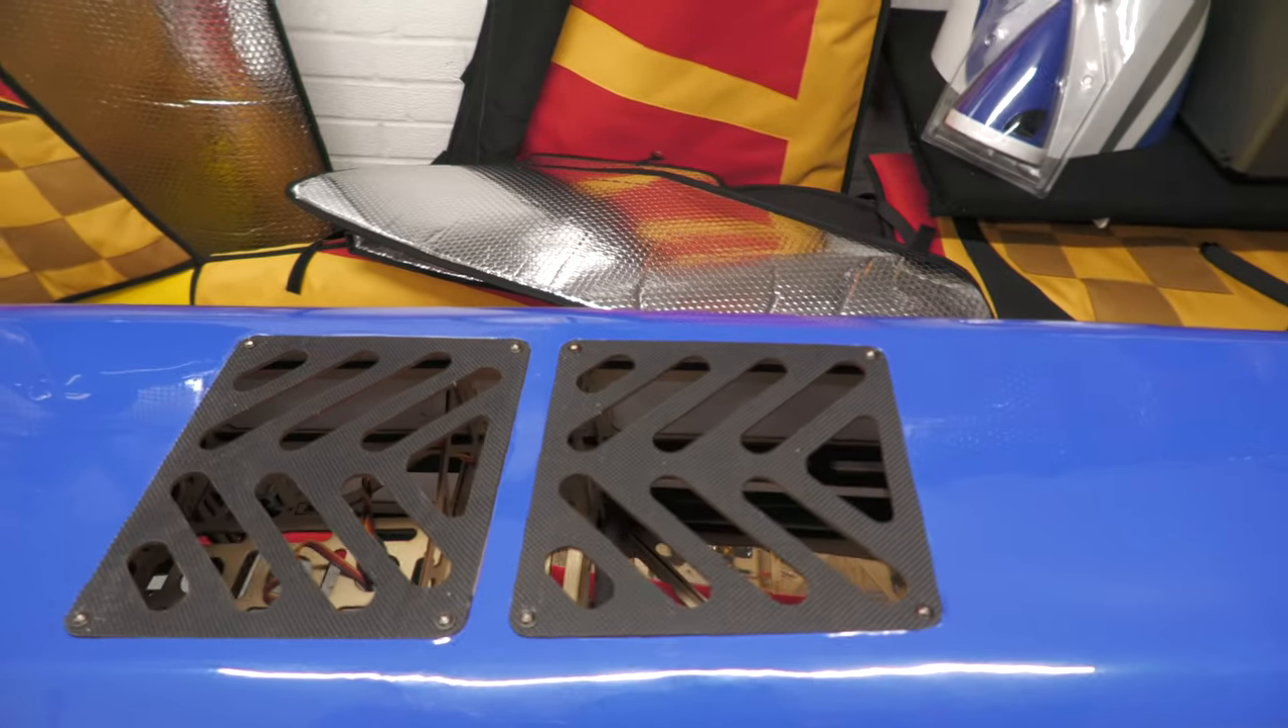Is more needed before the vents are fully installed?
No.